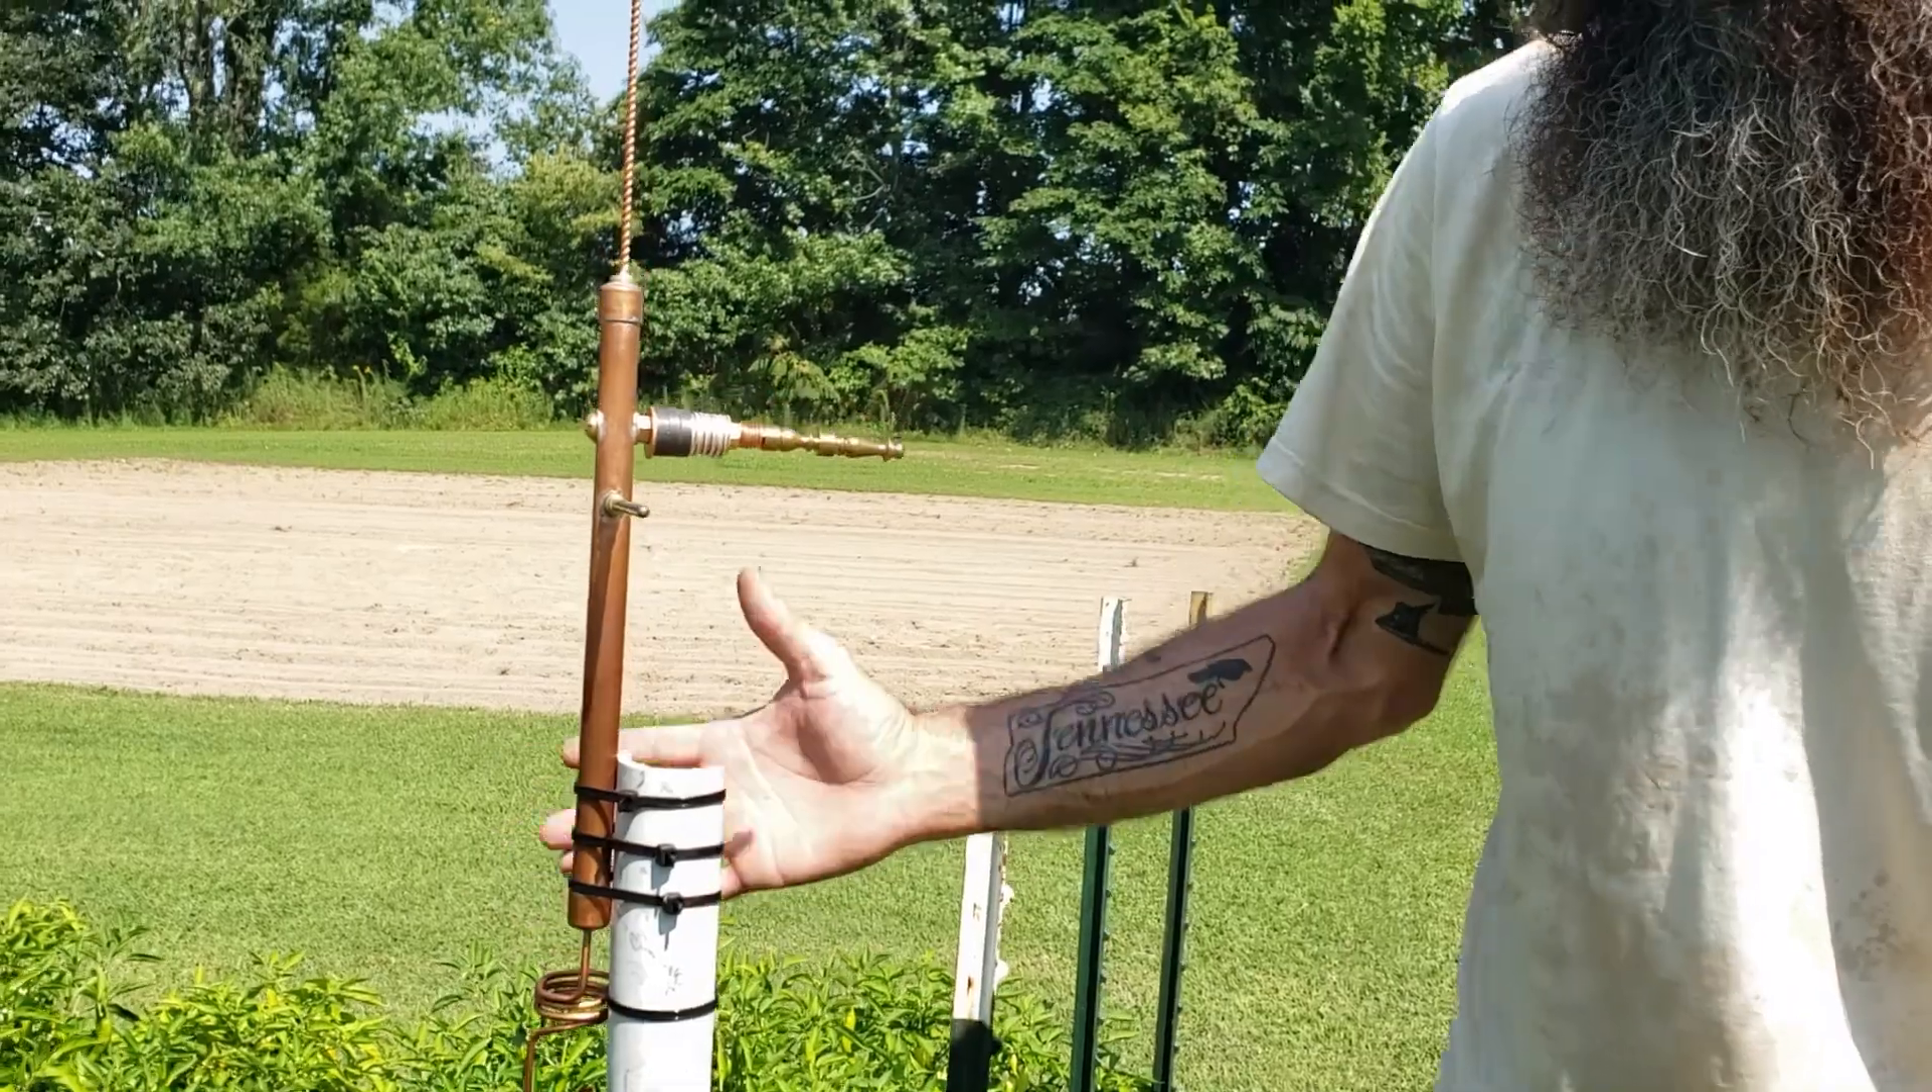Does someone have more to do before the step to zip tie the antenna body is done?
No.